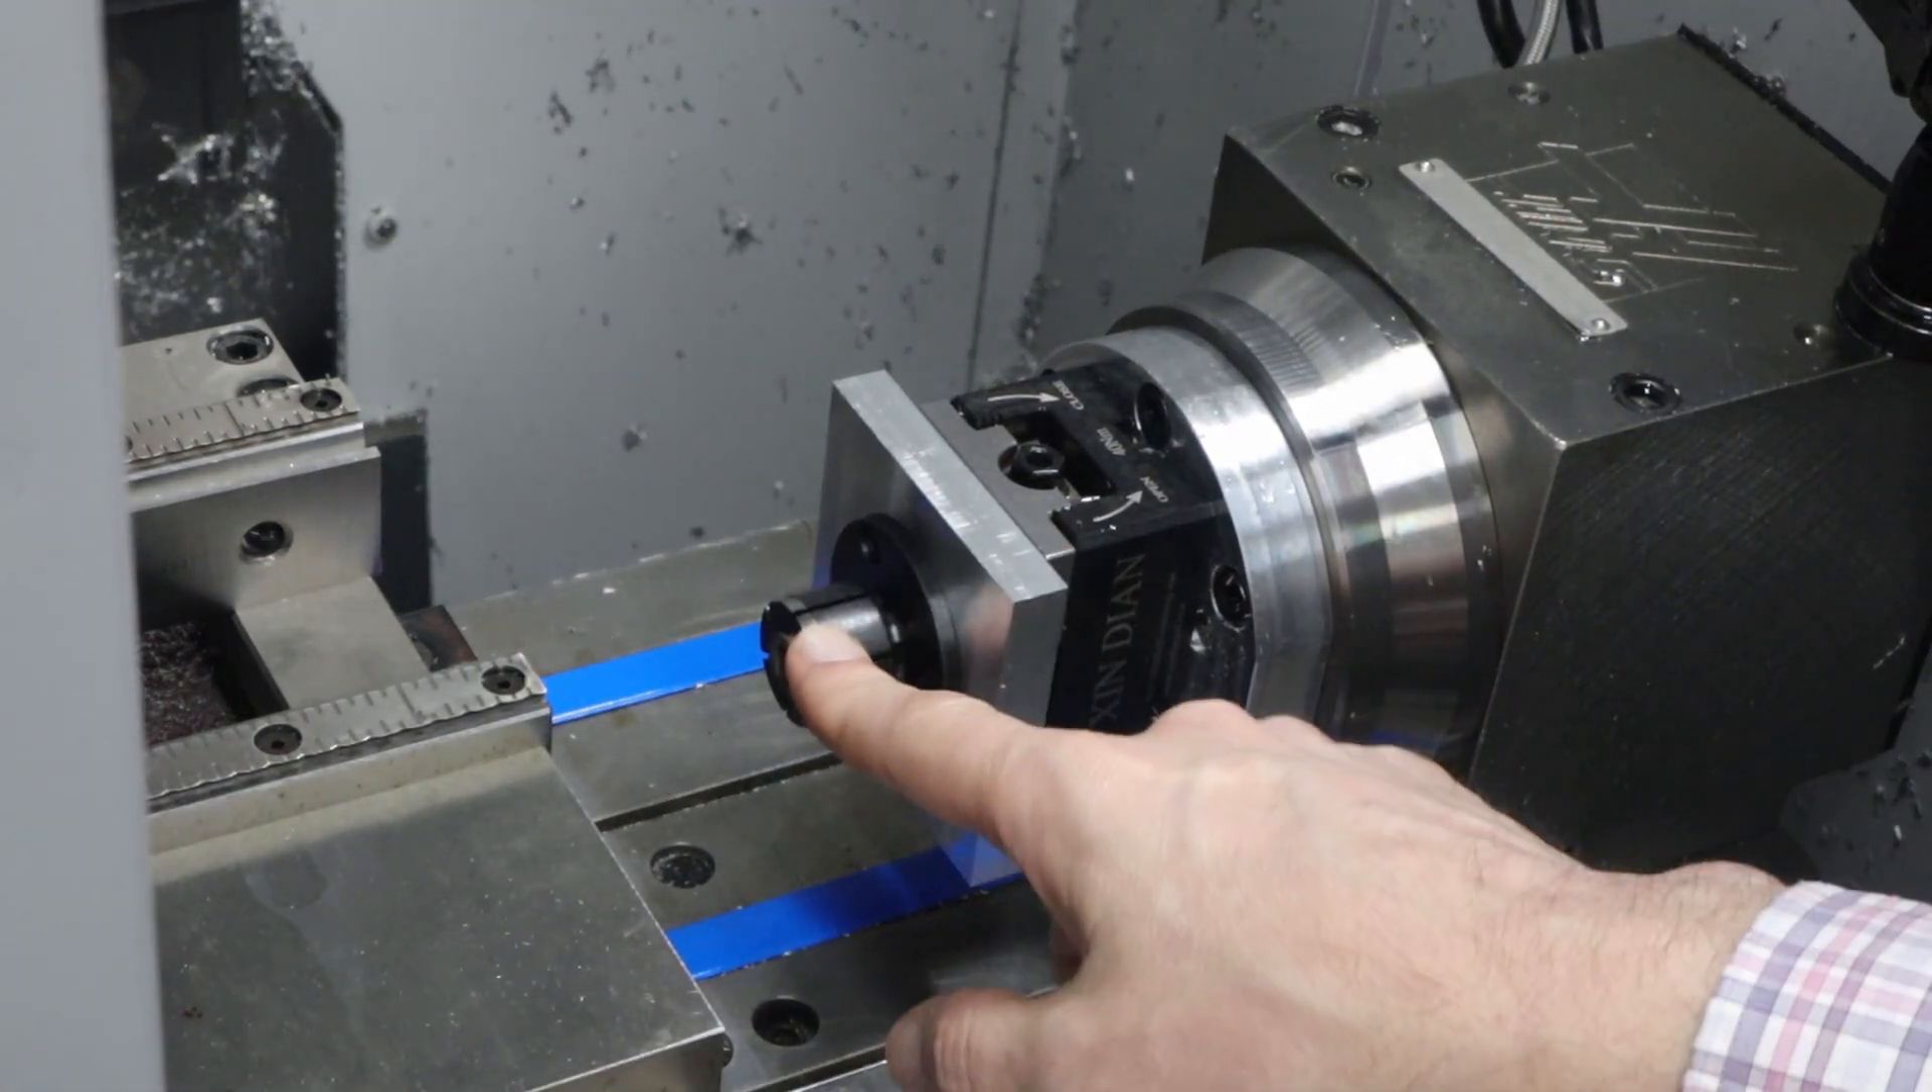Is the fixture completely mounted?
Yes.